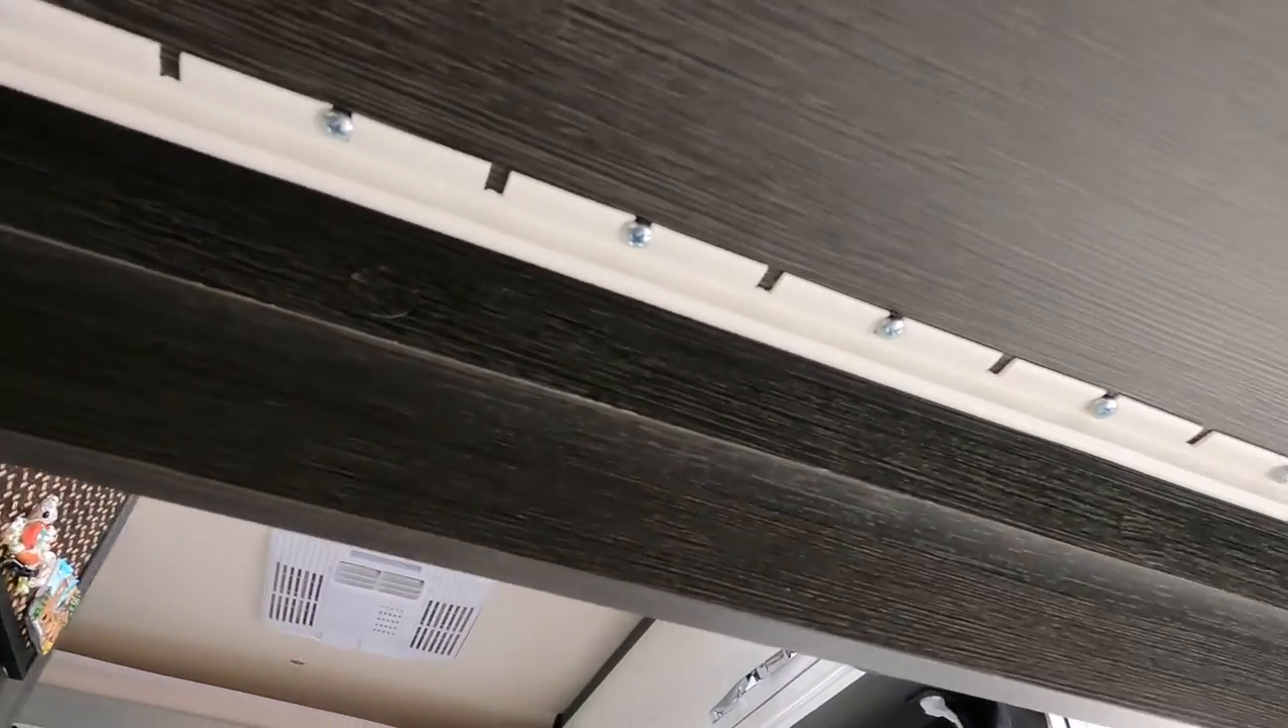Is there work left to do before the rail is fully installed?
No.